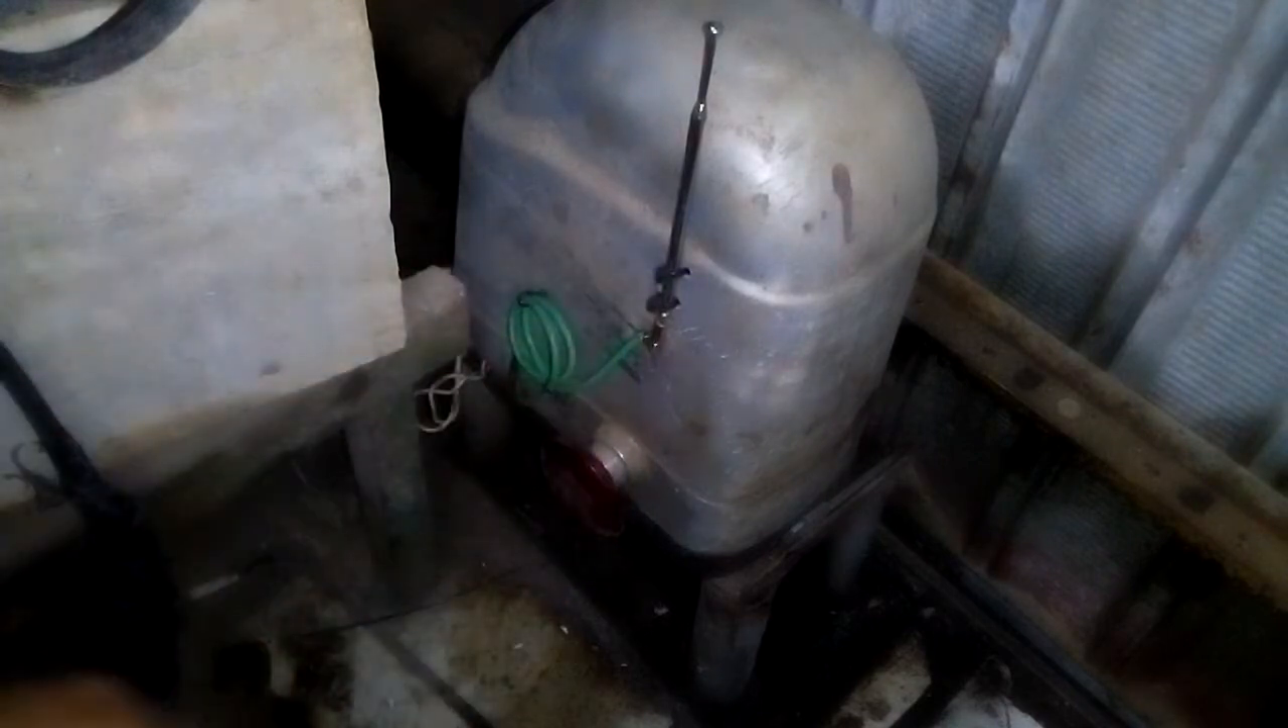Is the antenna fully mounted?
Yes.